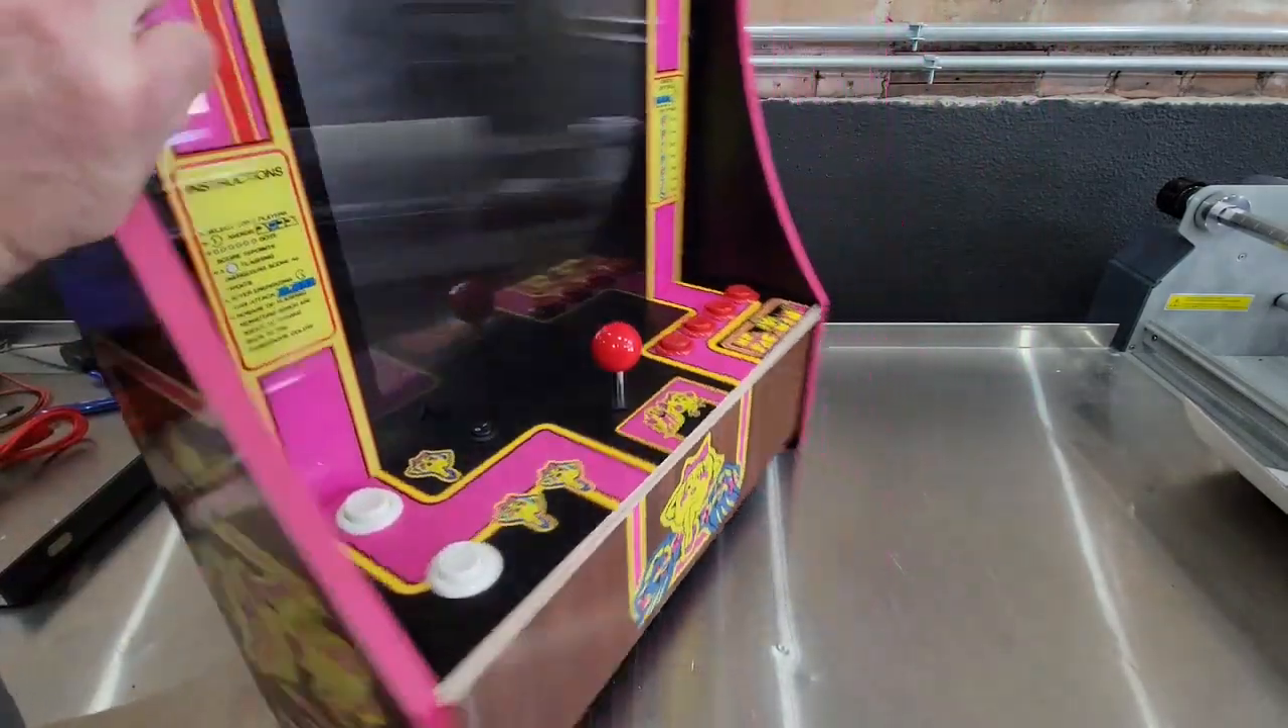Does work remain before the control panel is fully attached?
No.